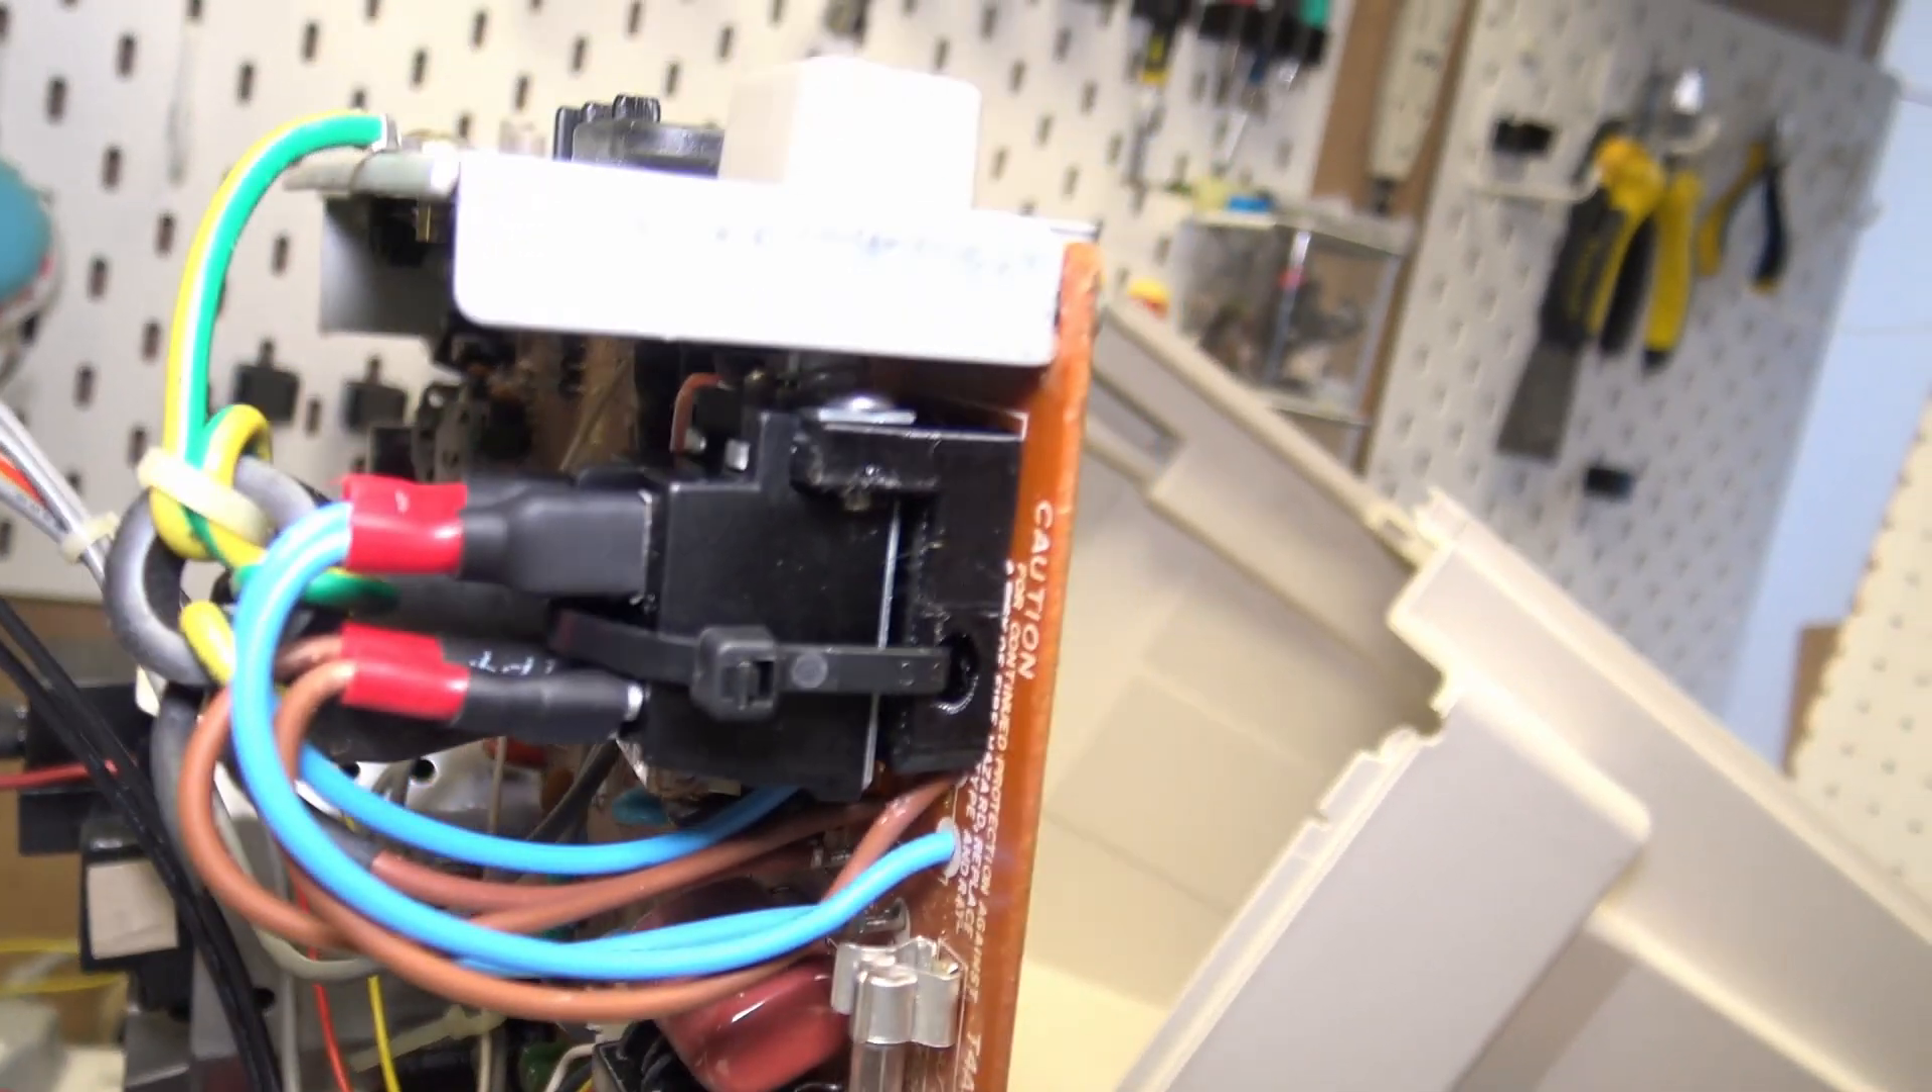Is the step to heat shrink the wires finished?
Yes.